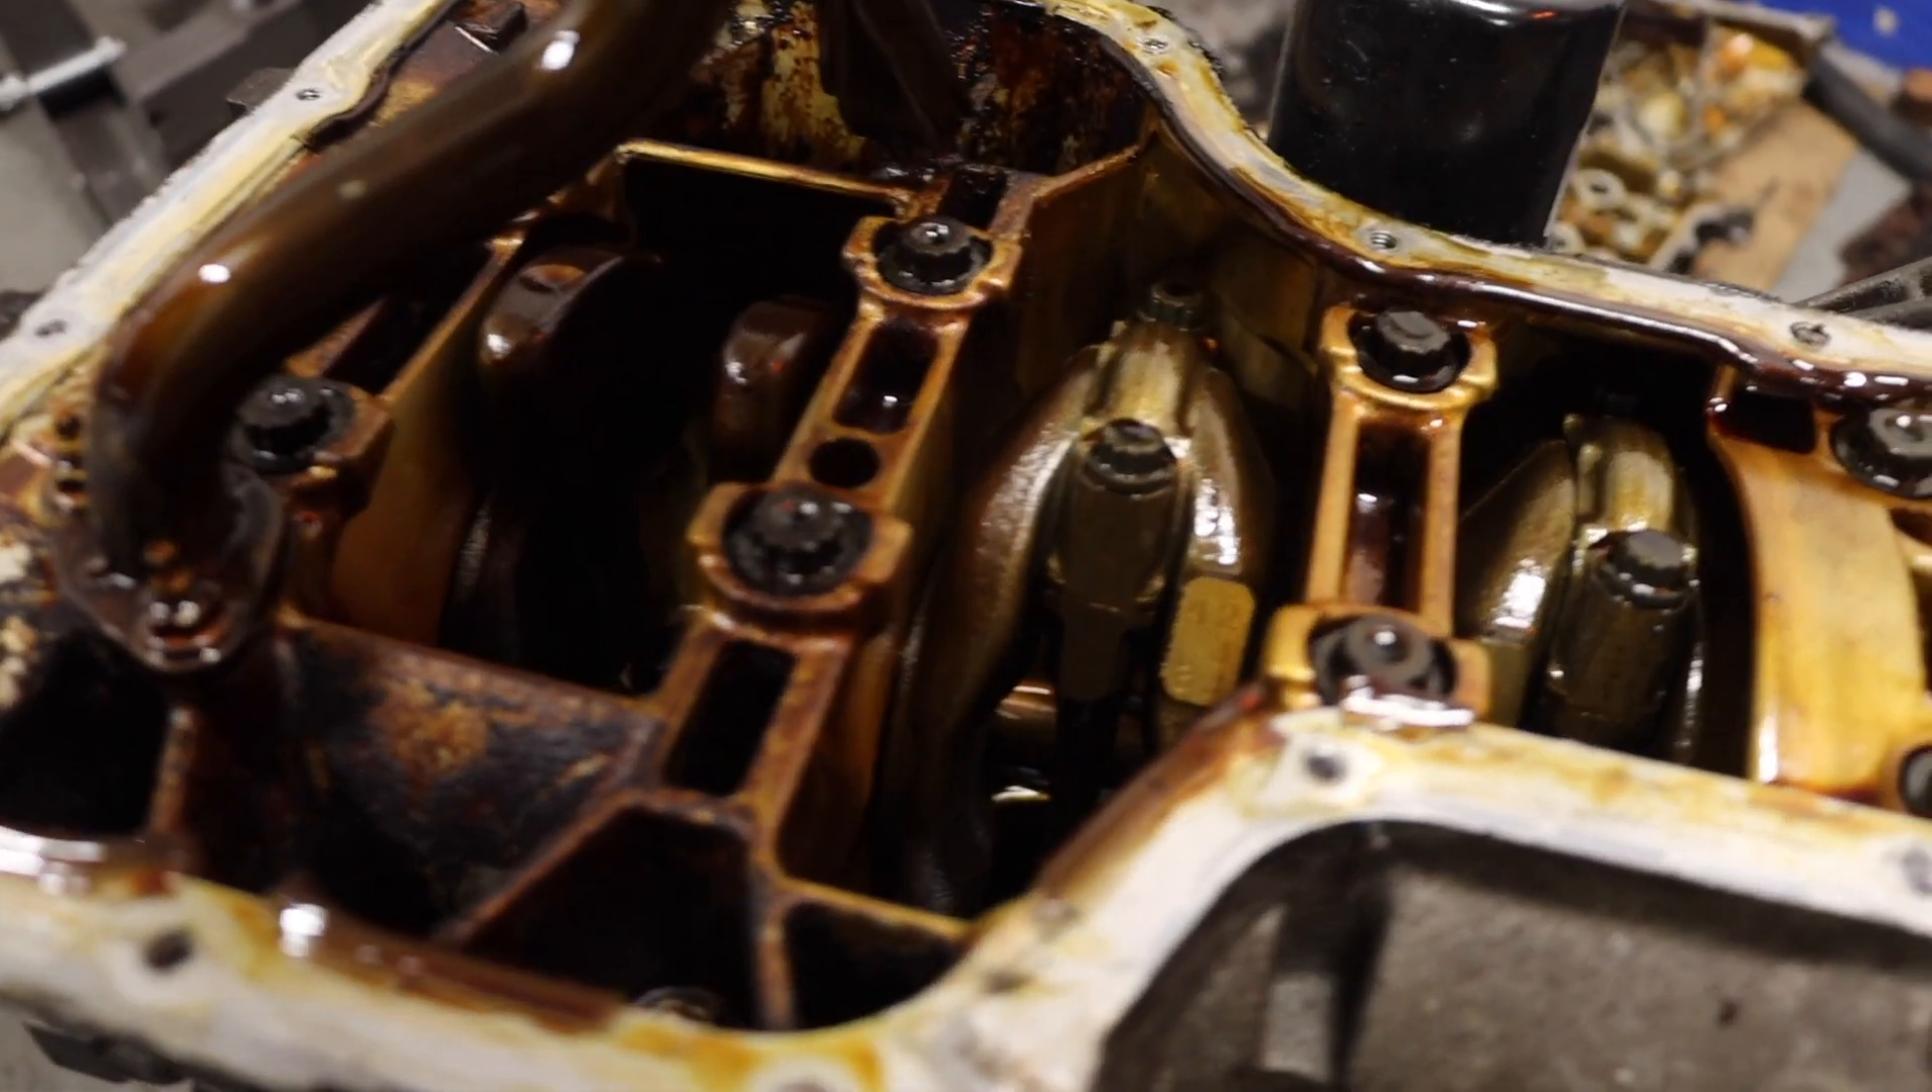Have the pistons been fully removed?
No.